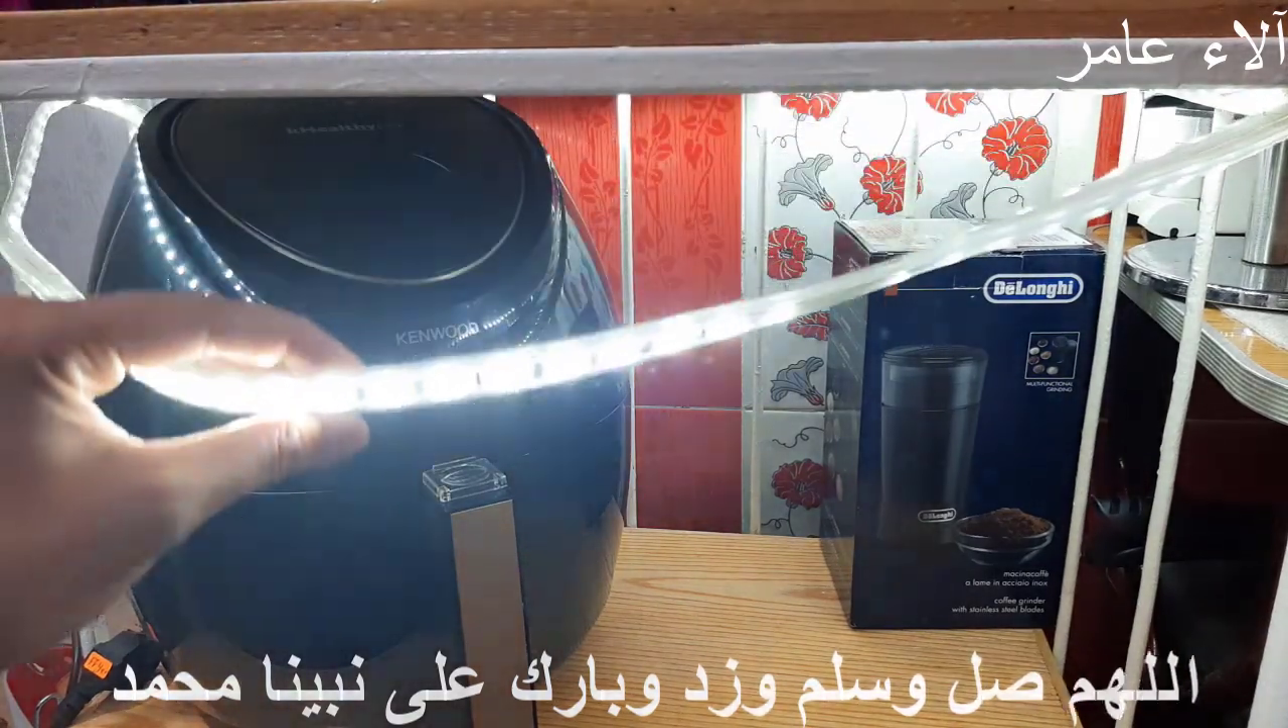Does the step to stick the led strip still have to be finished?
Yes.